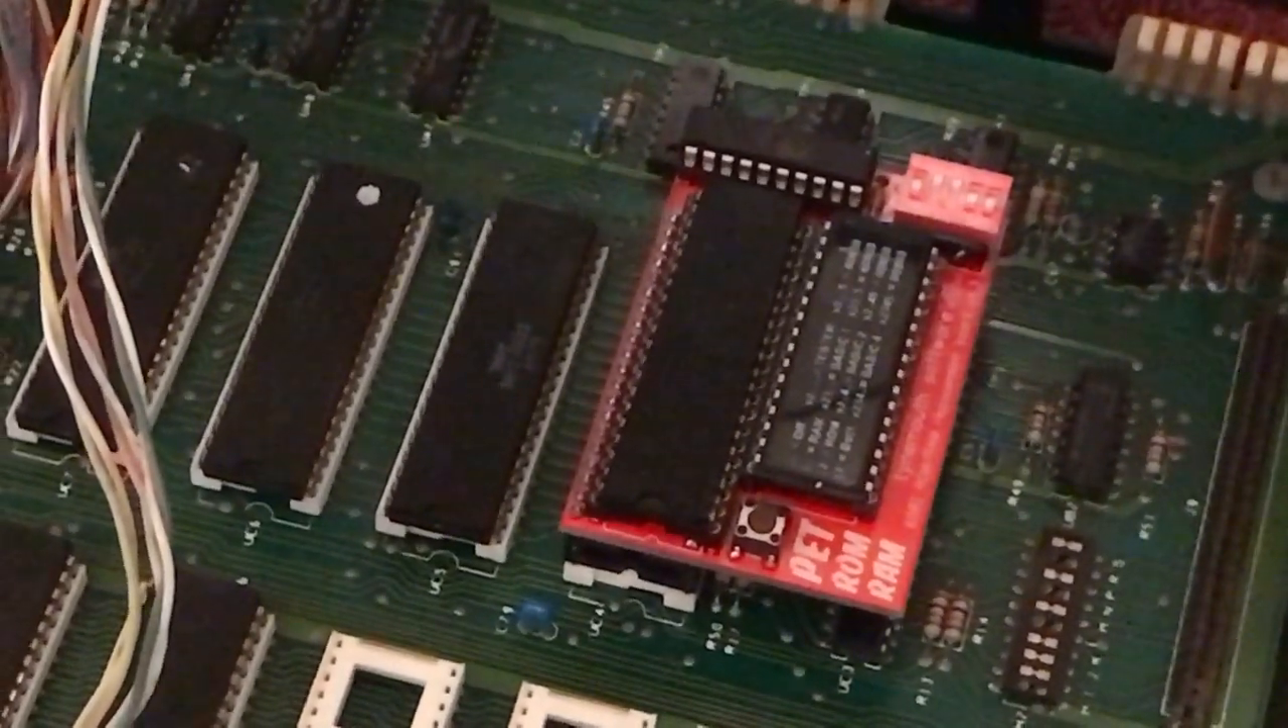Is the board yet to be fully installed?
No.